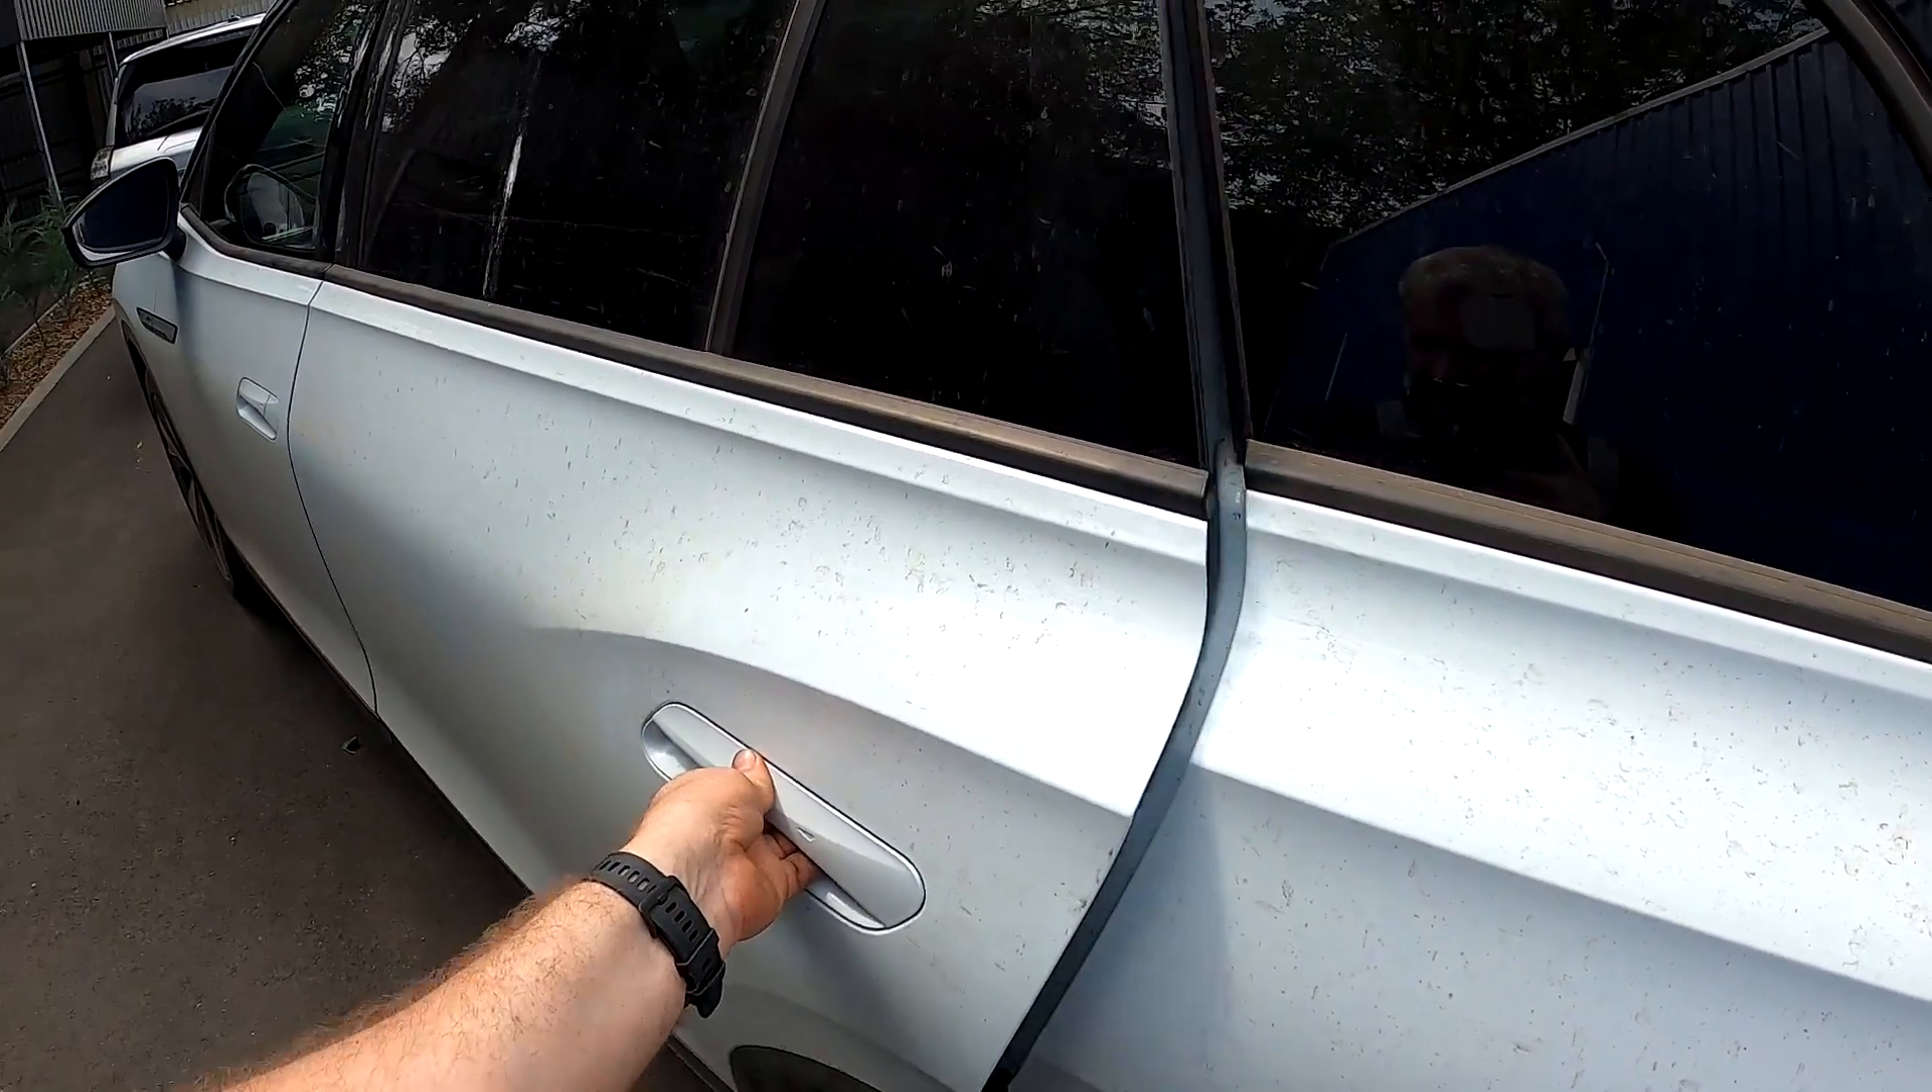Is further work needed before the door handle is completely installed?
No.